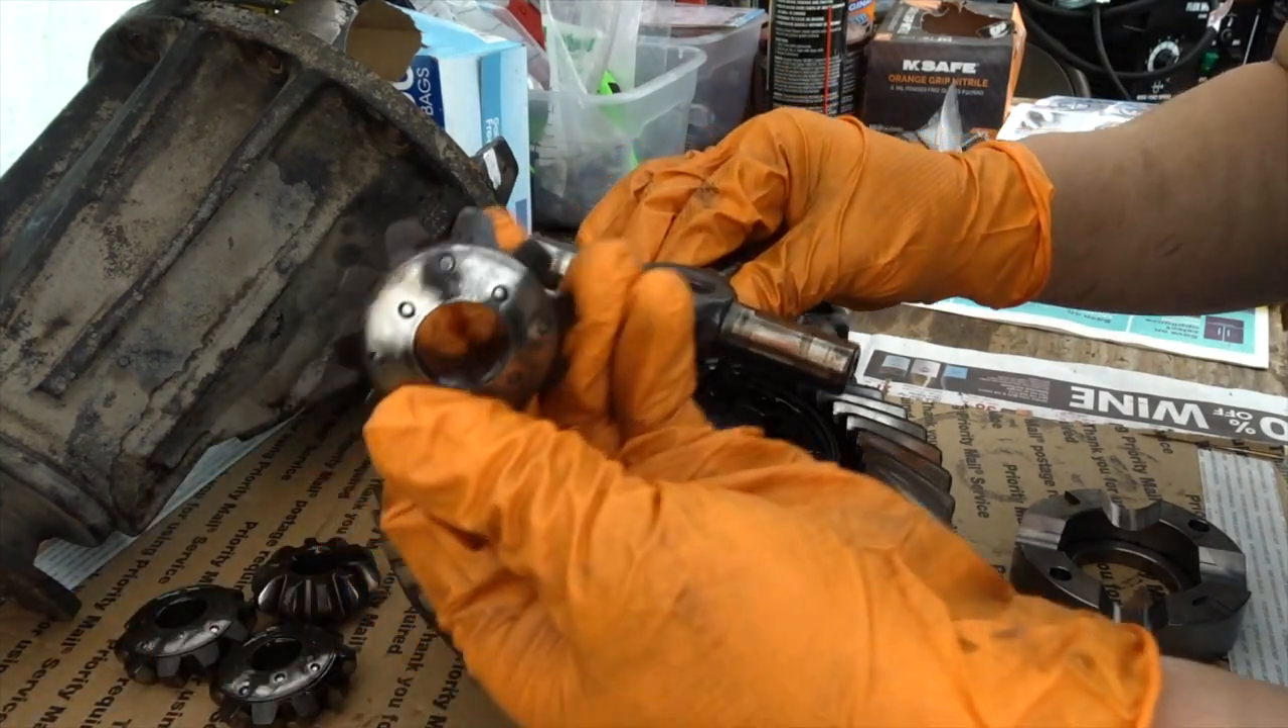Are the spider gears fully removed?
Yes.